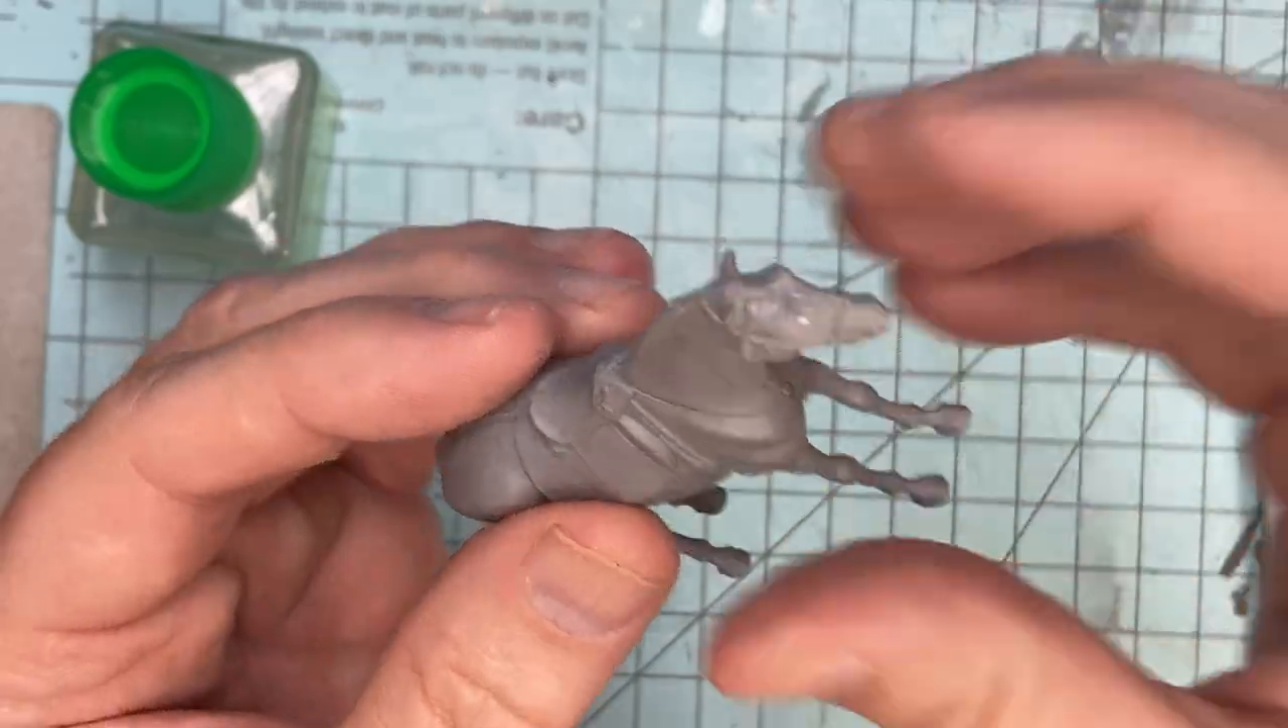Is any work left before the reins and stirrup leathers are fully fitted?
Yes.